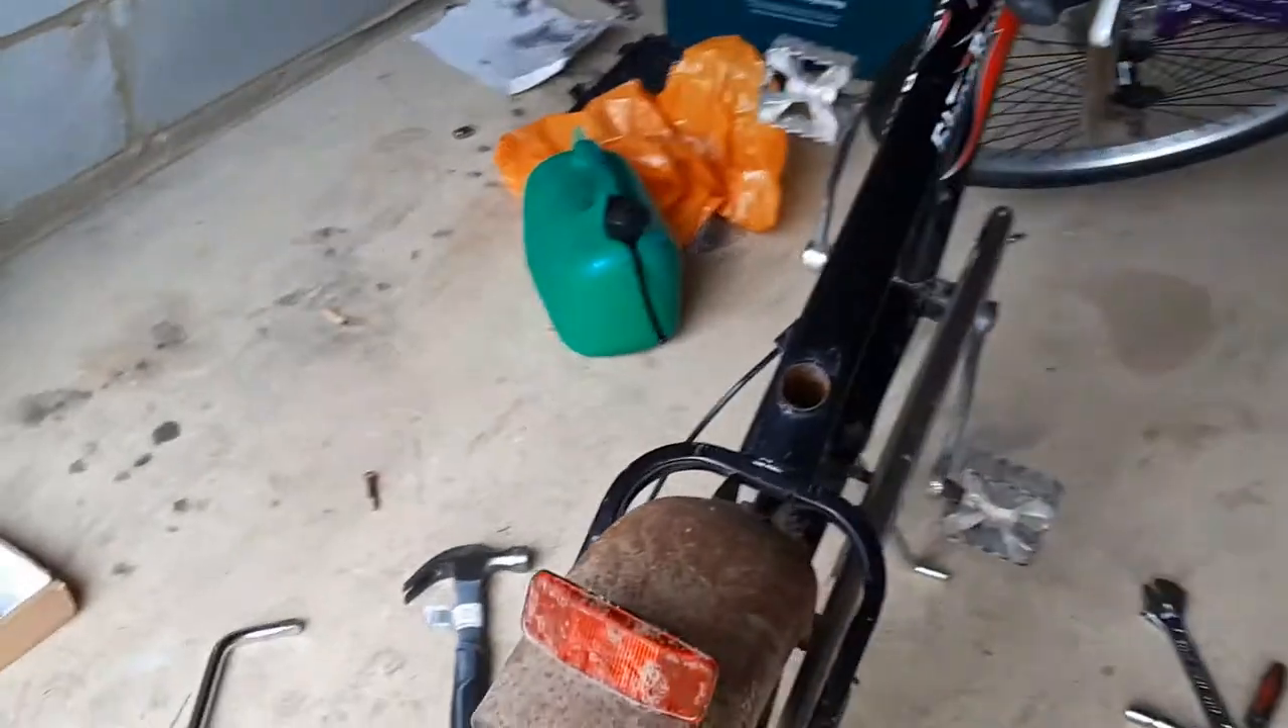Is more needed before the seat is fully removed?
No.